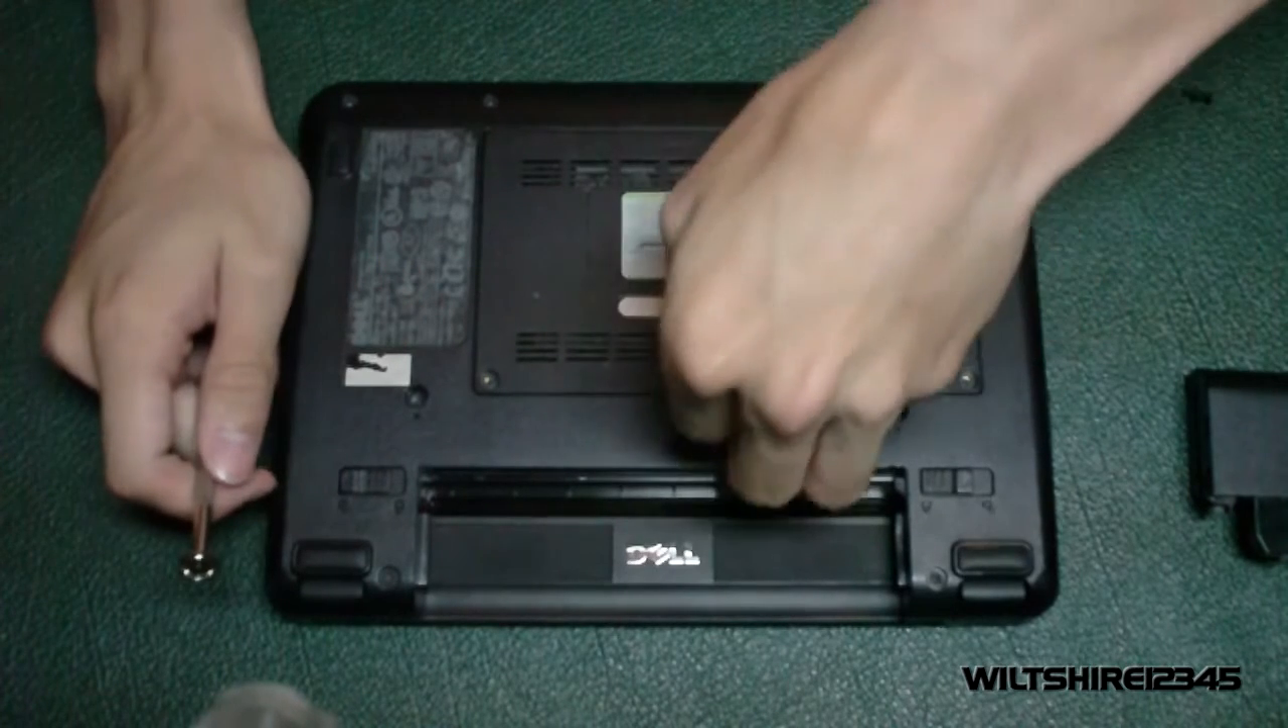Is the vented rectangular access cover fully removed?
No.